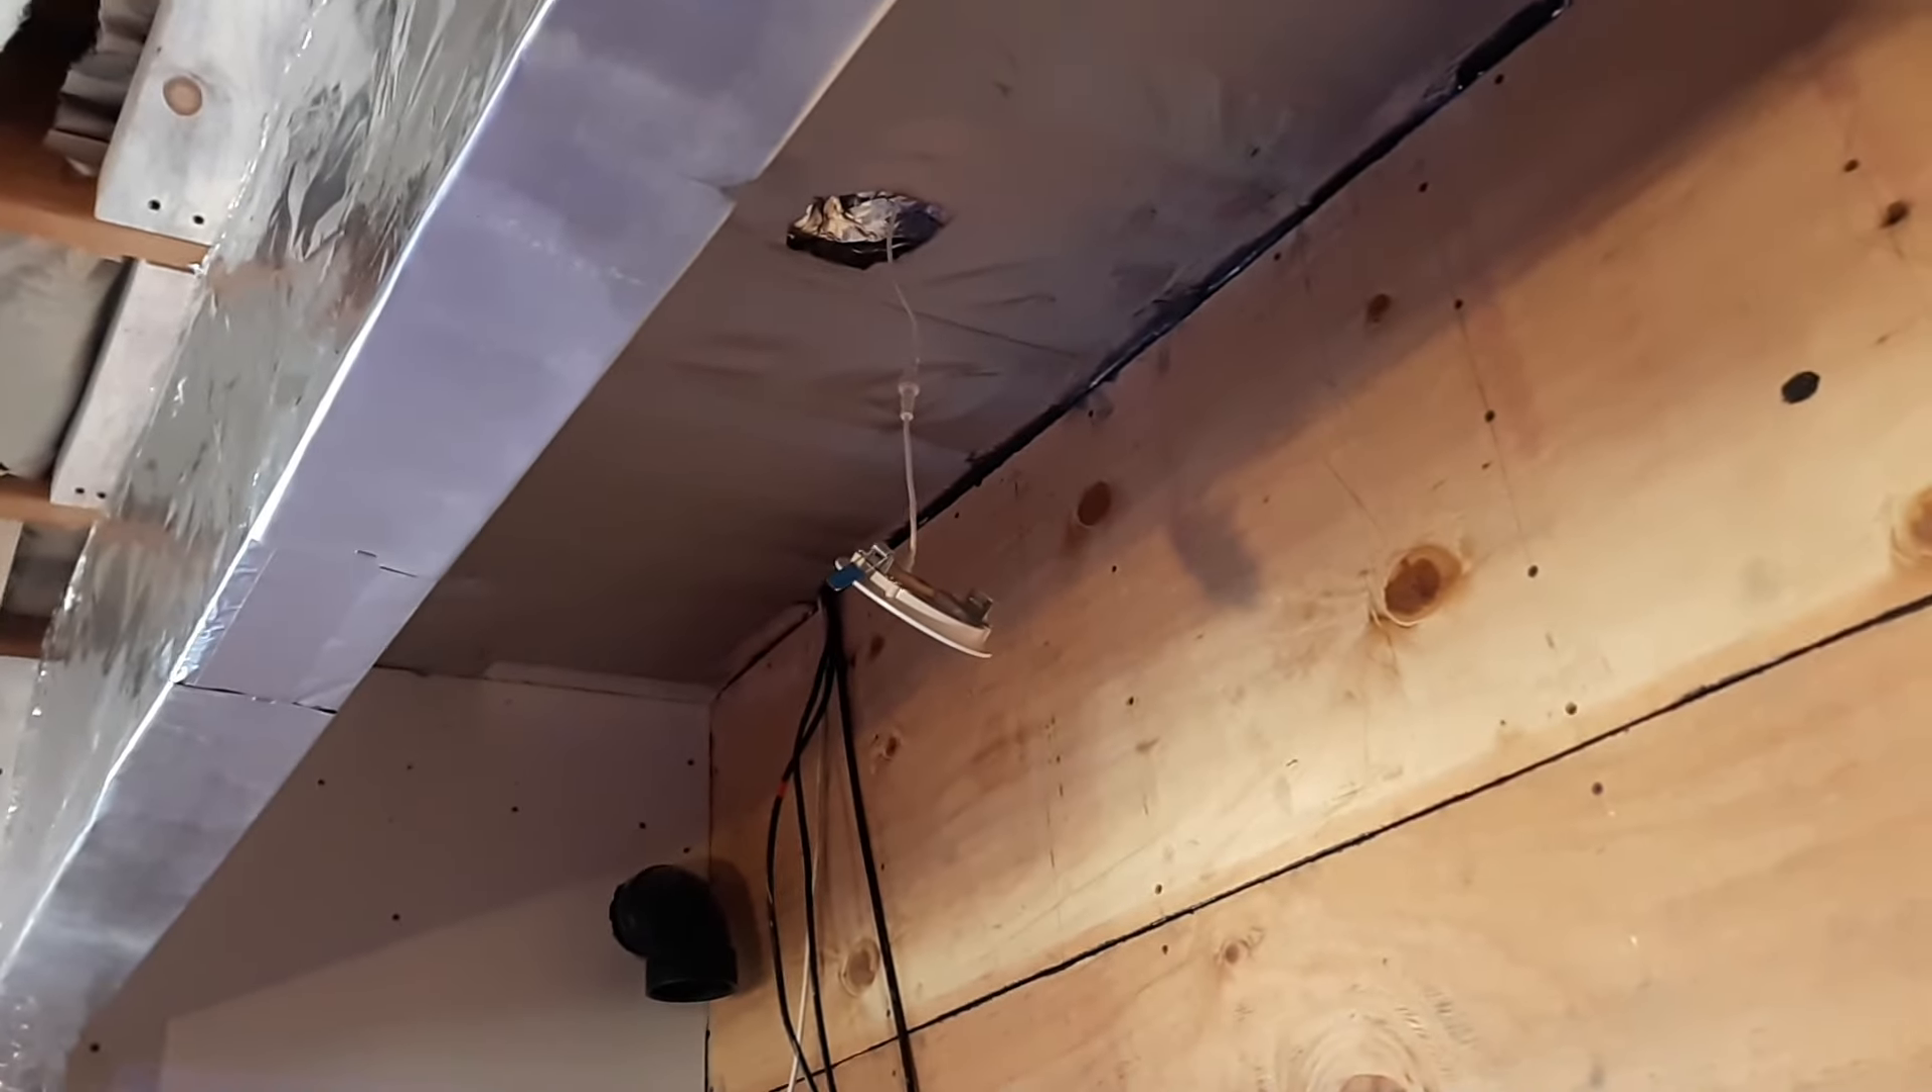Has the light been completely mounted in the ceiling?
No.